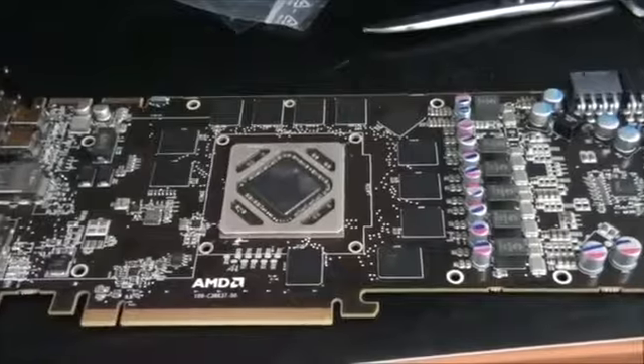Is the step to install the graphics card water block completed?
No.